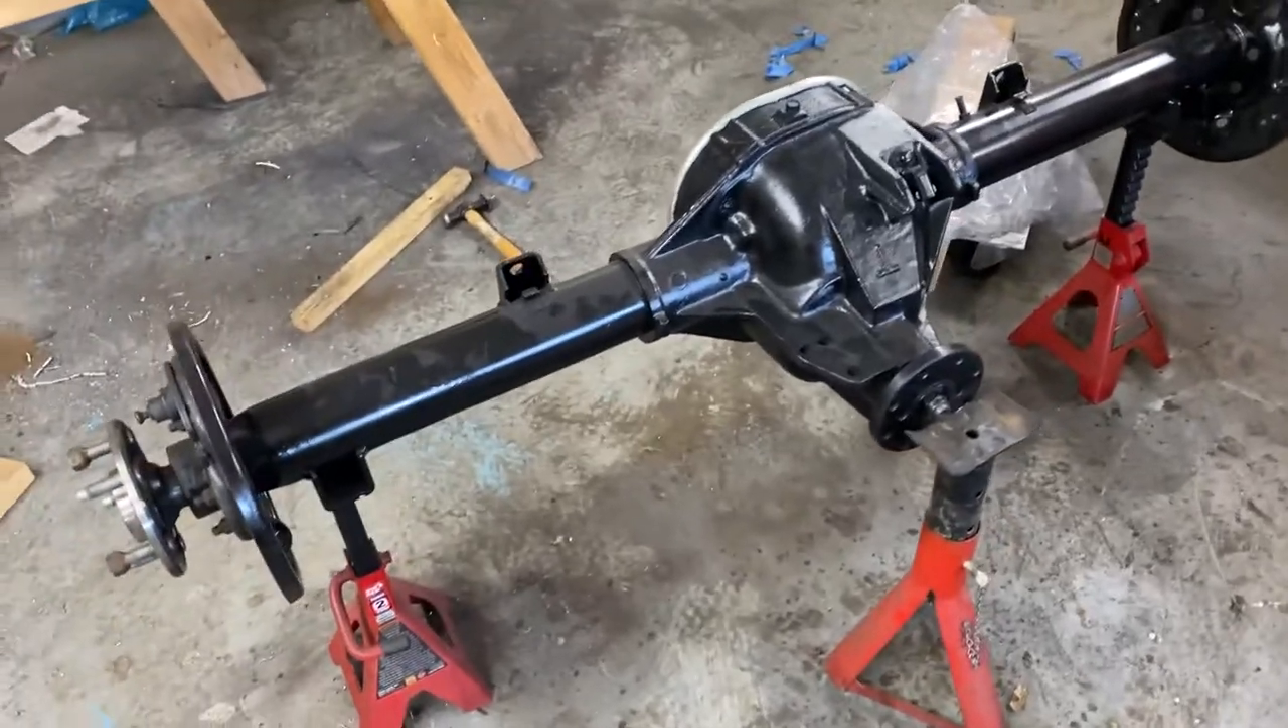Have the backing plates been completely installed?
Yes.